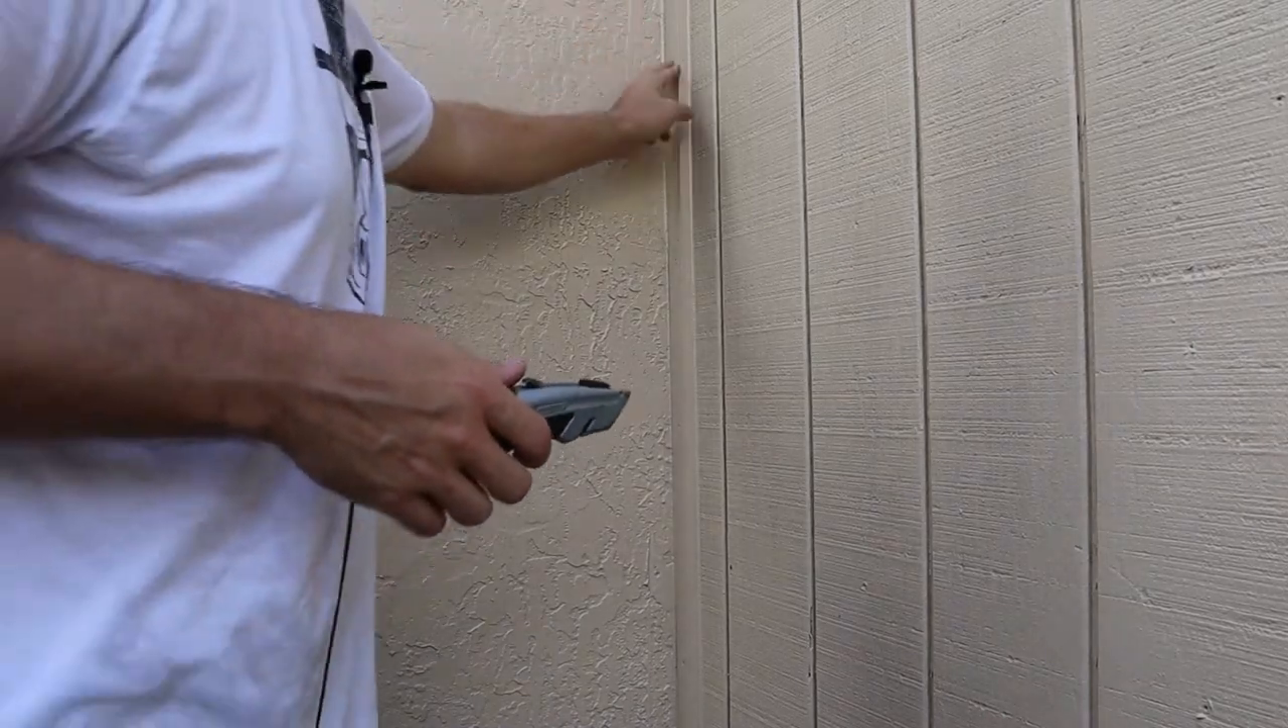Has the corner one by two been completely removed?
No.